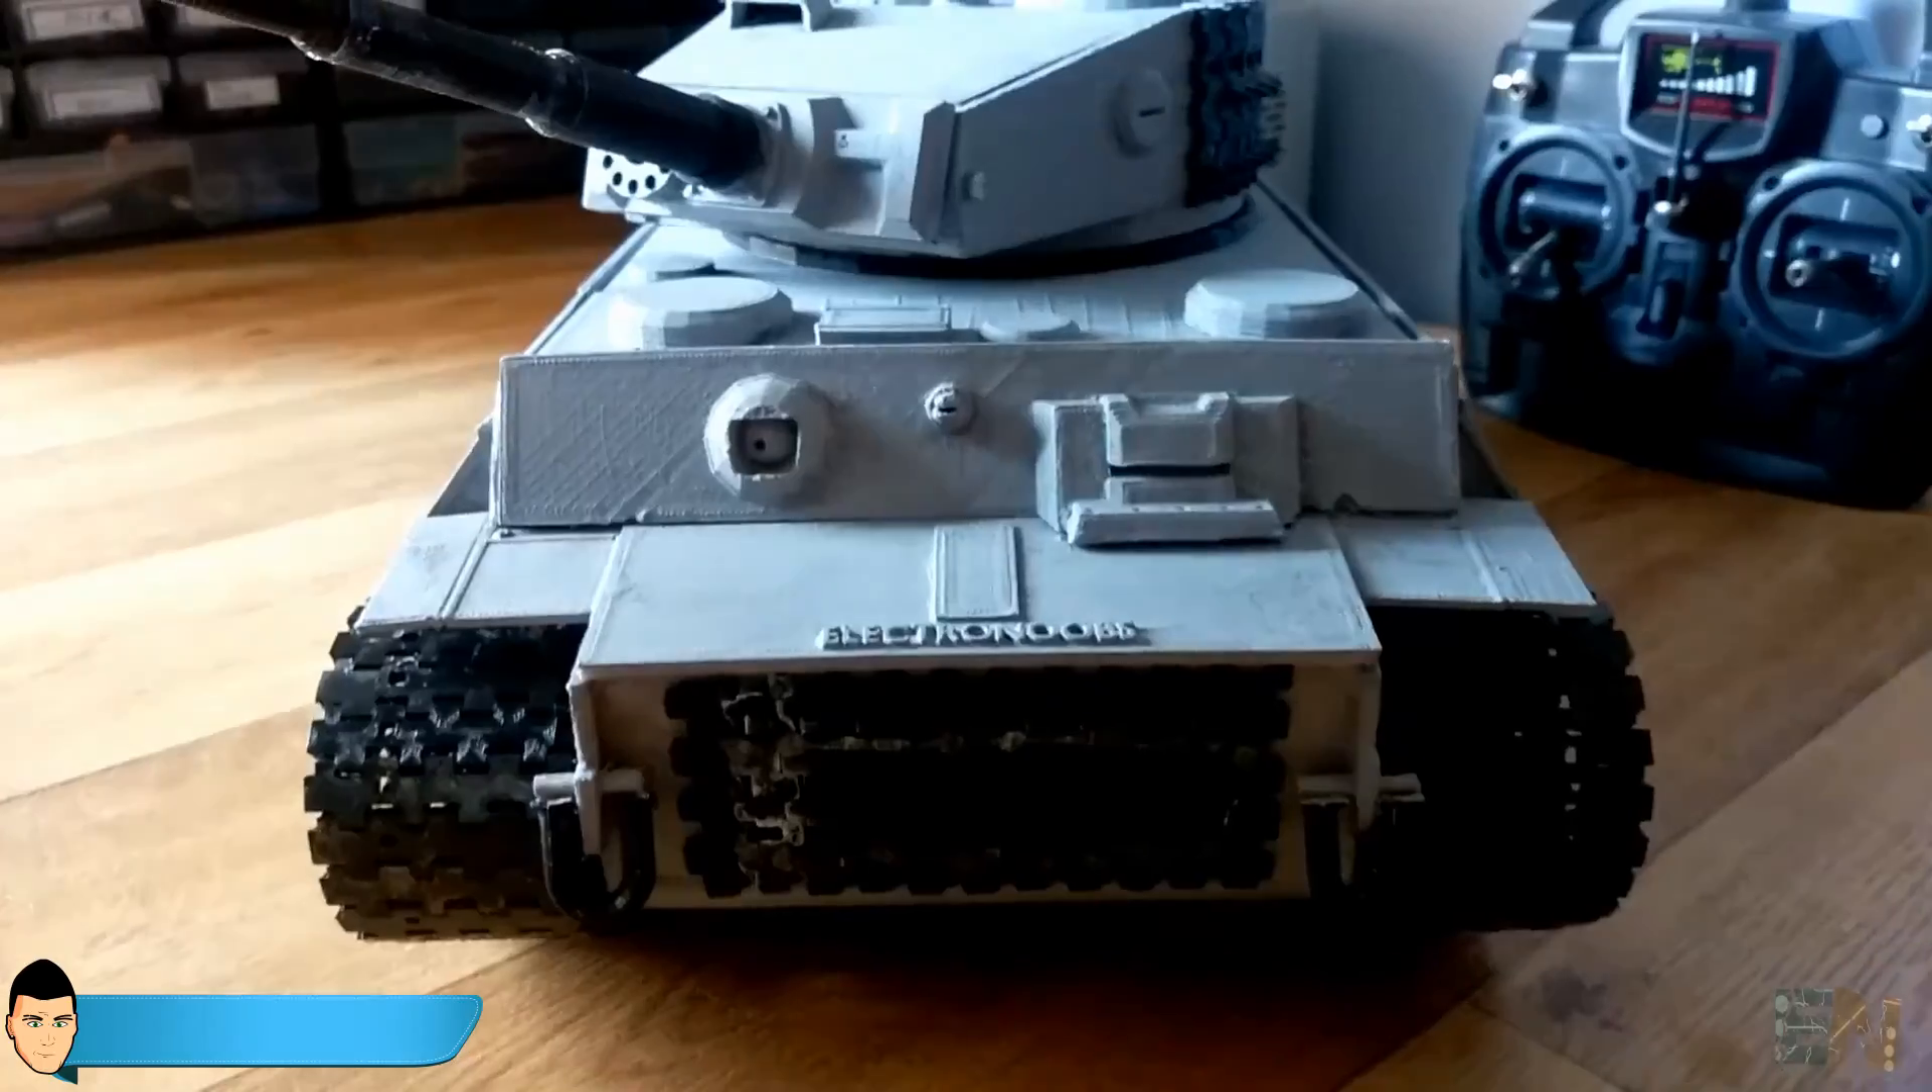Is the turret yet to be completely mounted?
No.